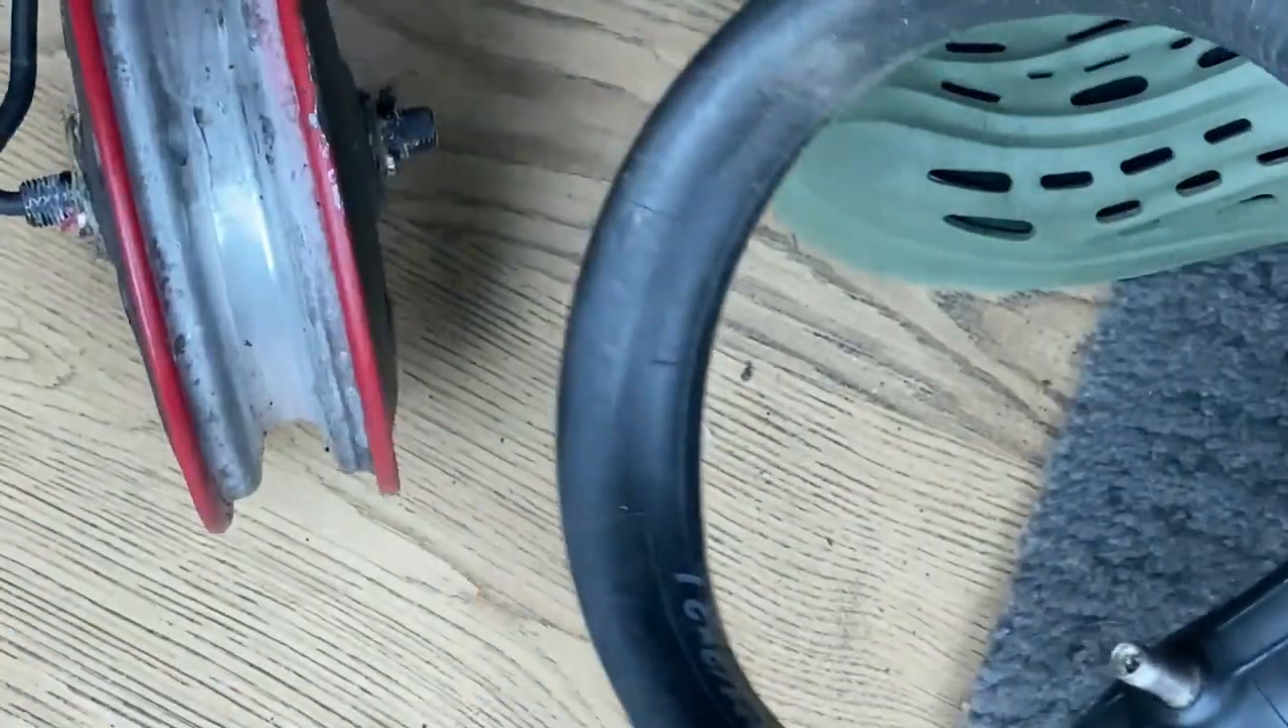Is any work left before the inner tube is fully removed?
No.